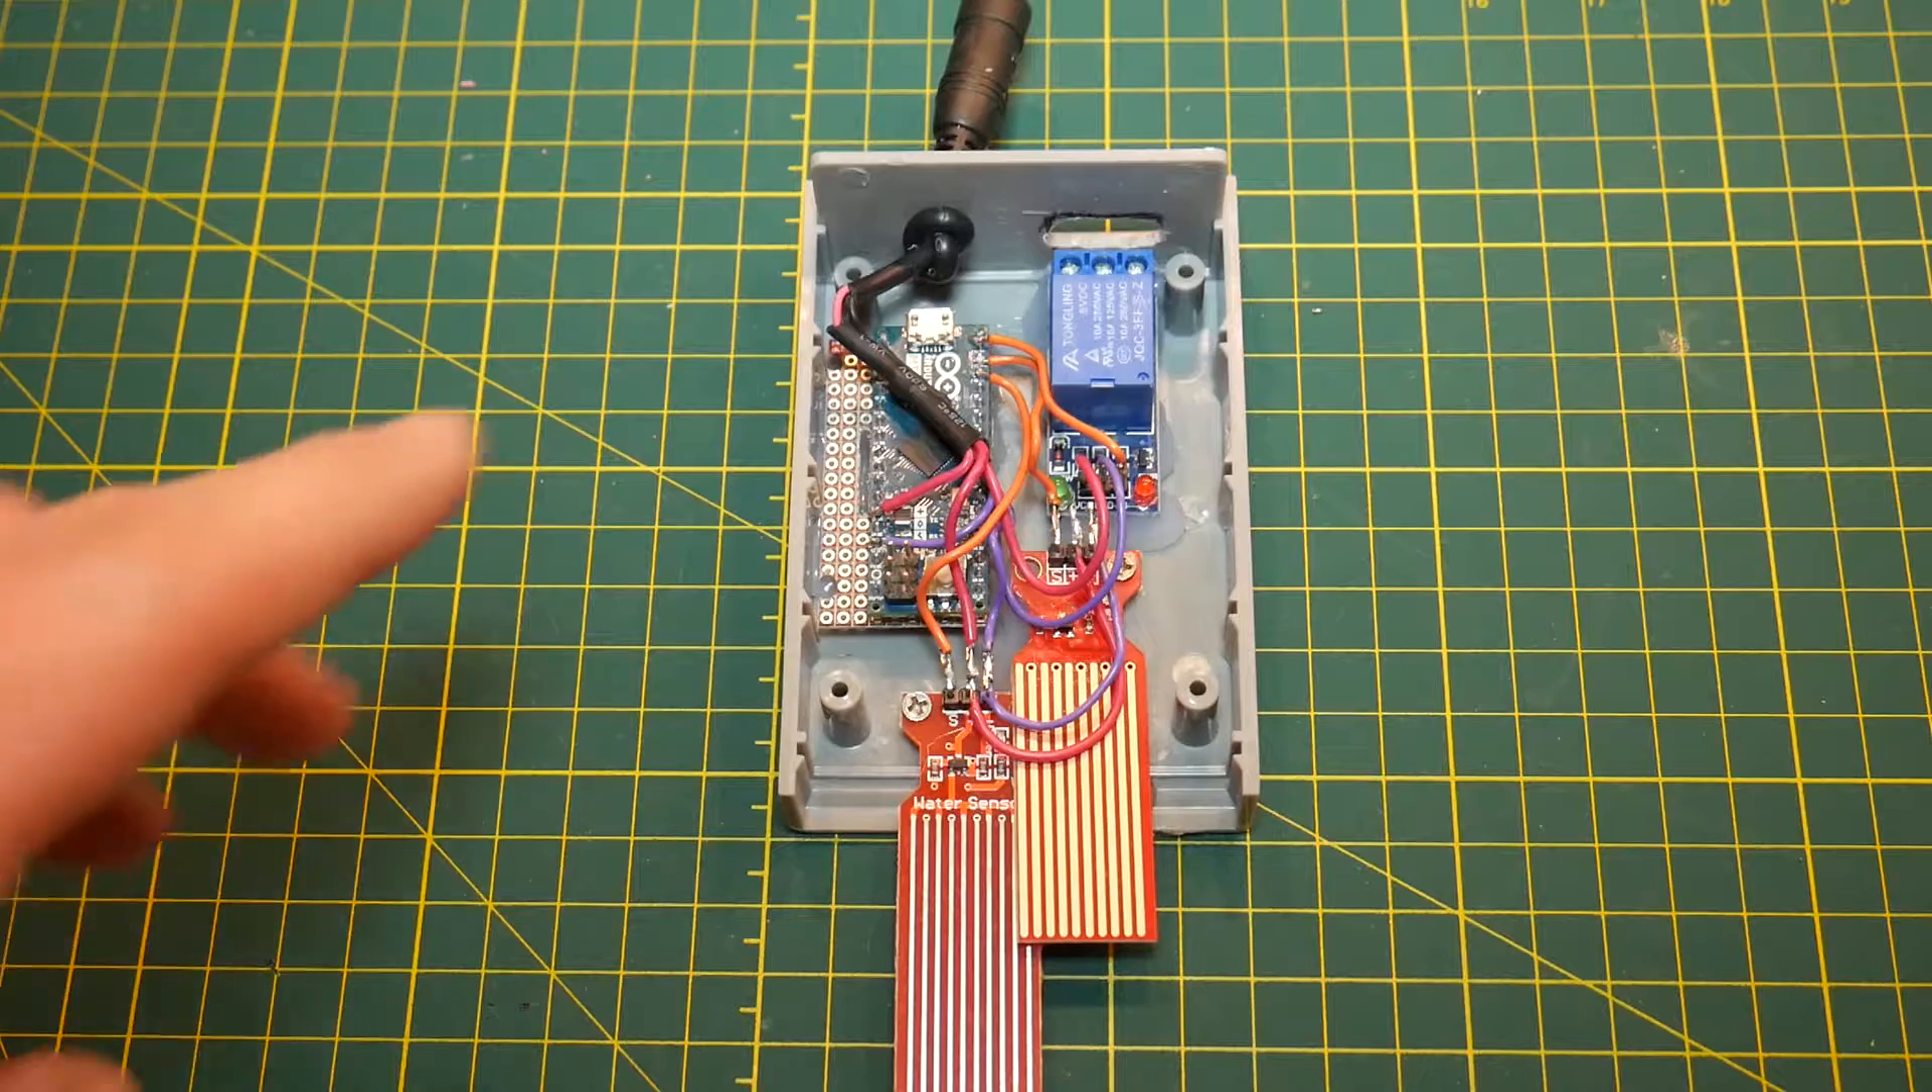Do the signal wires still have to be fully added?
No.